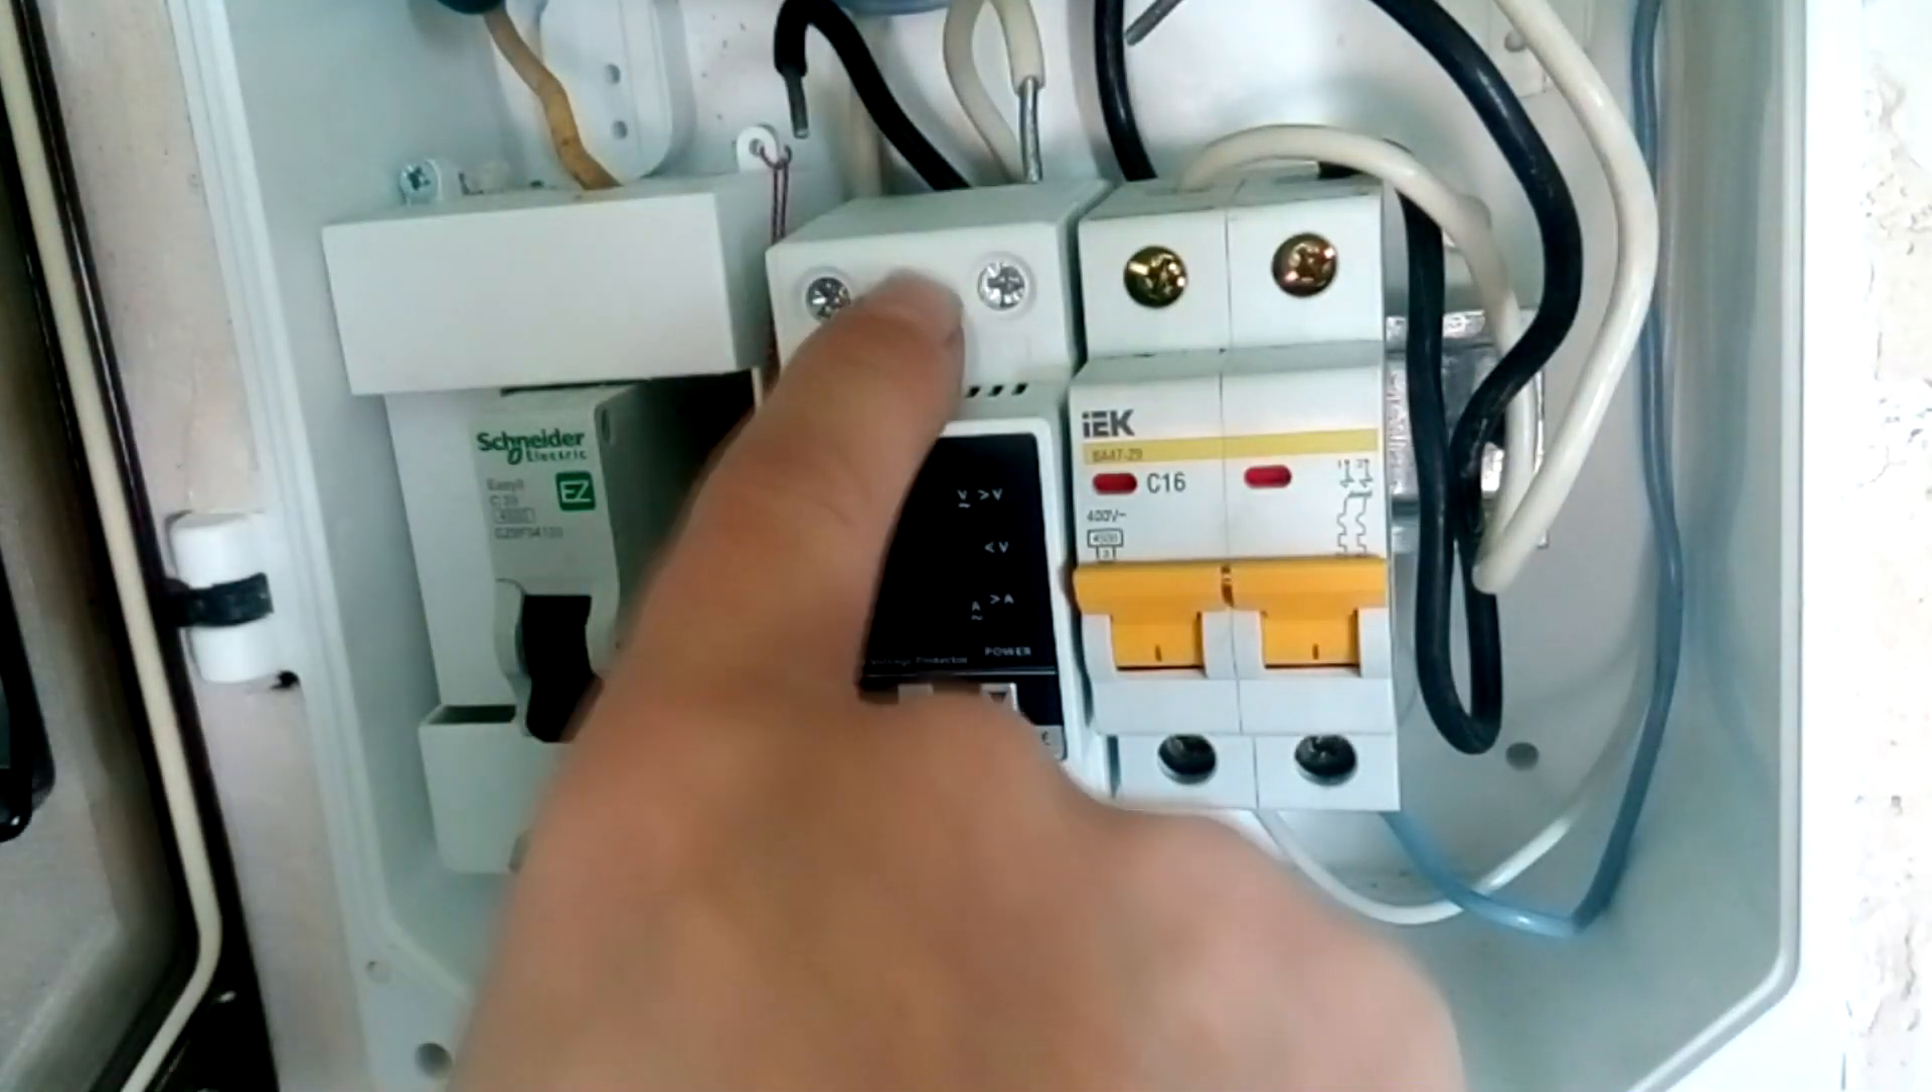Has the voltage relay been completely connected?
No.